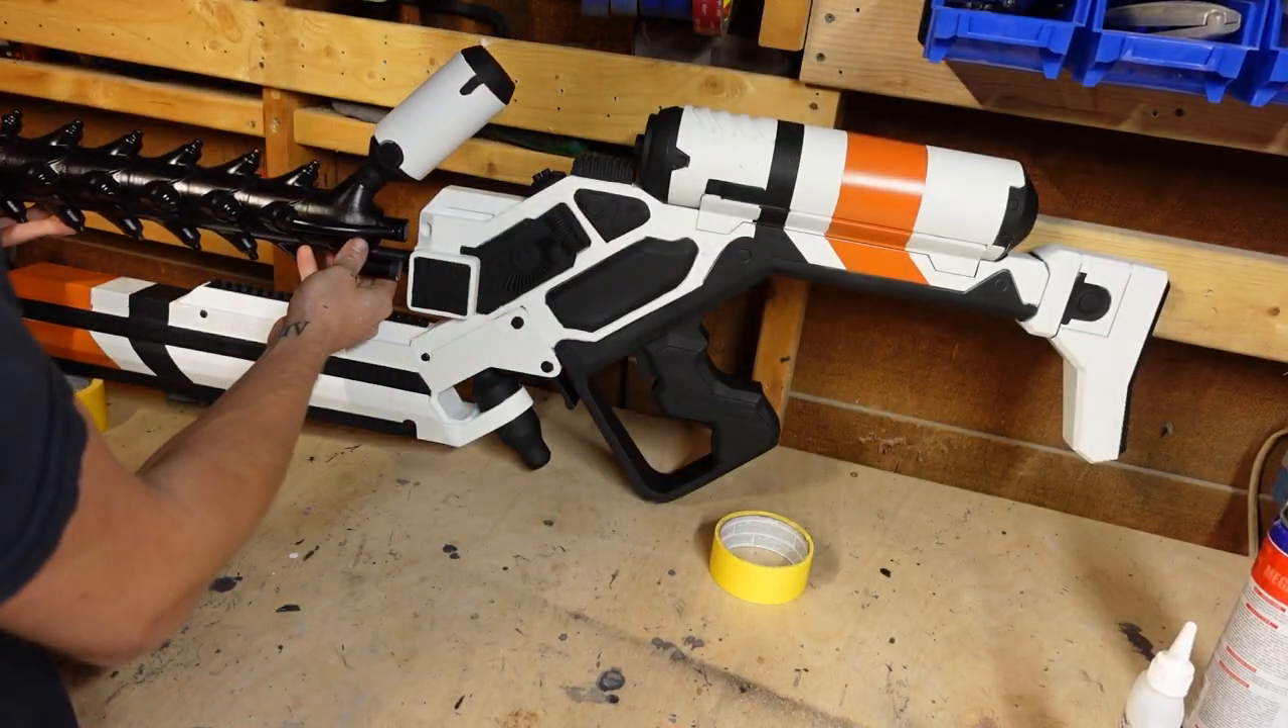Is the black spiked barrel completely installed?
No.